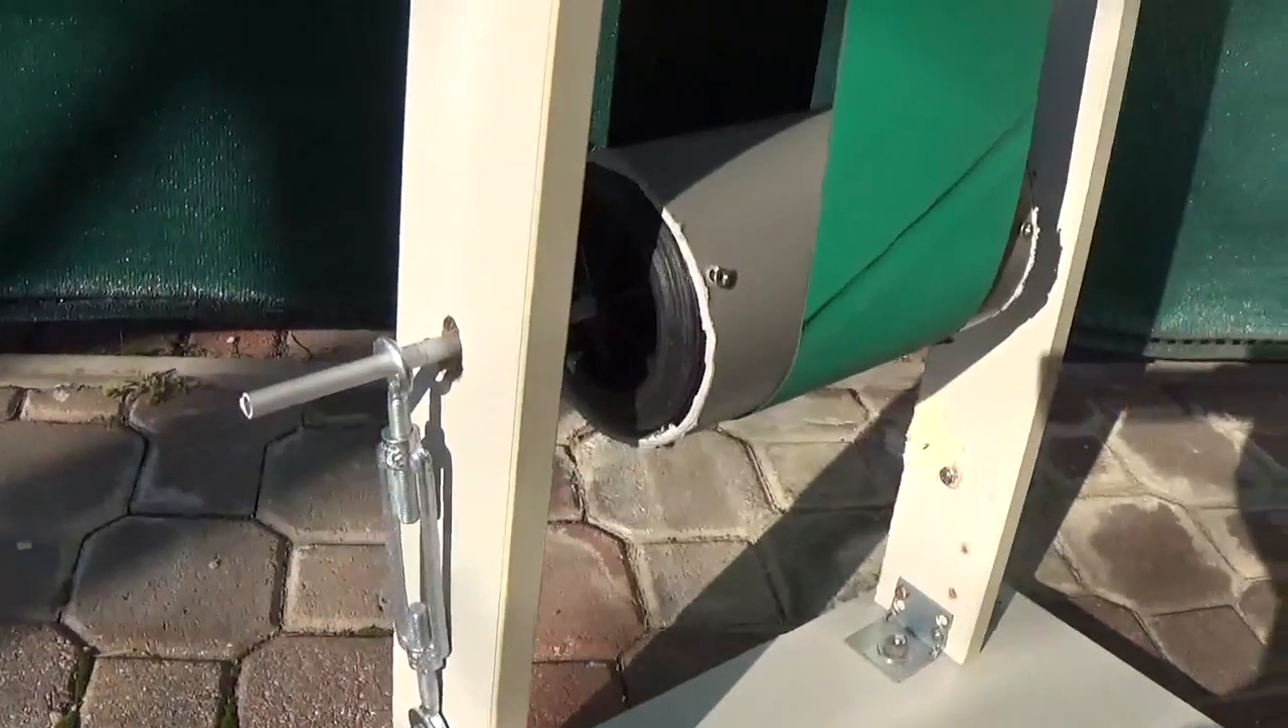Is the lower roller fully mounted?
Yes.